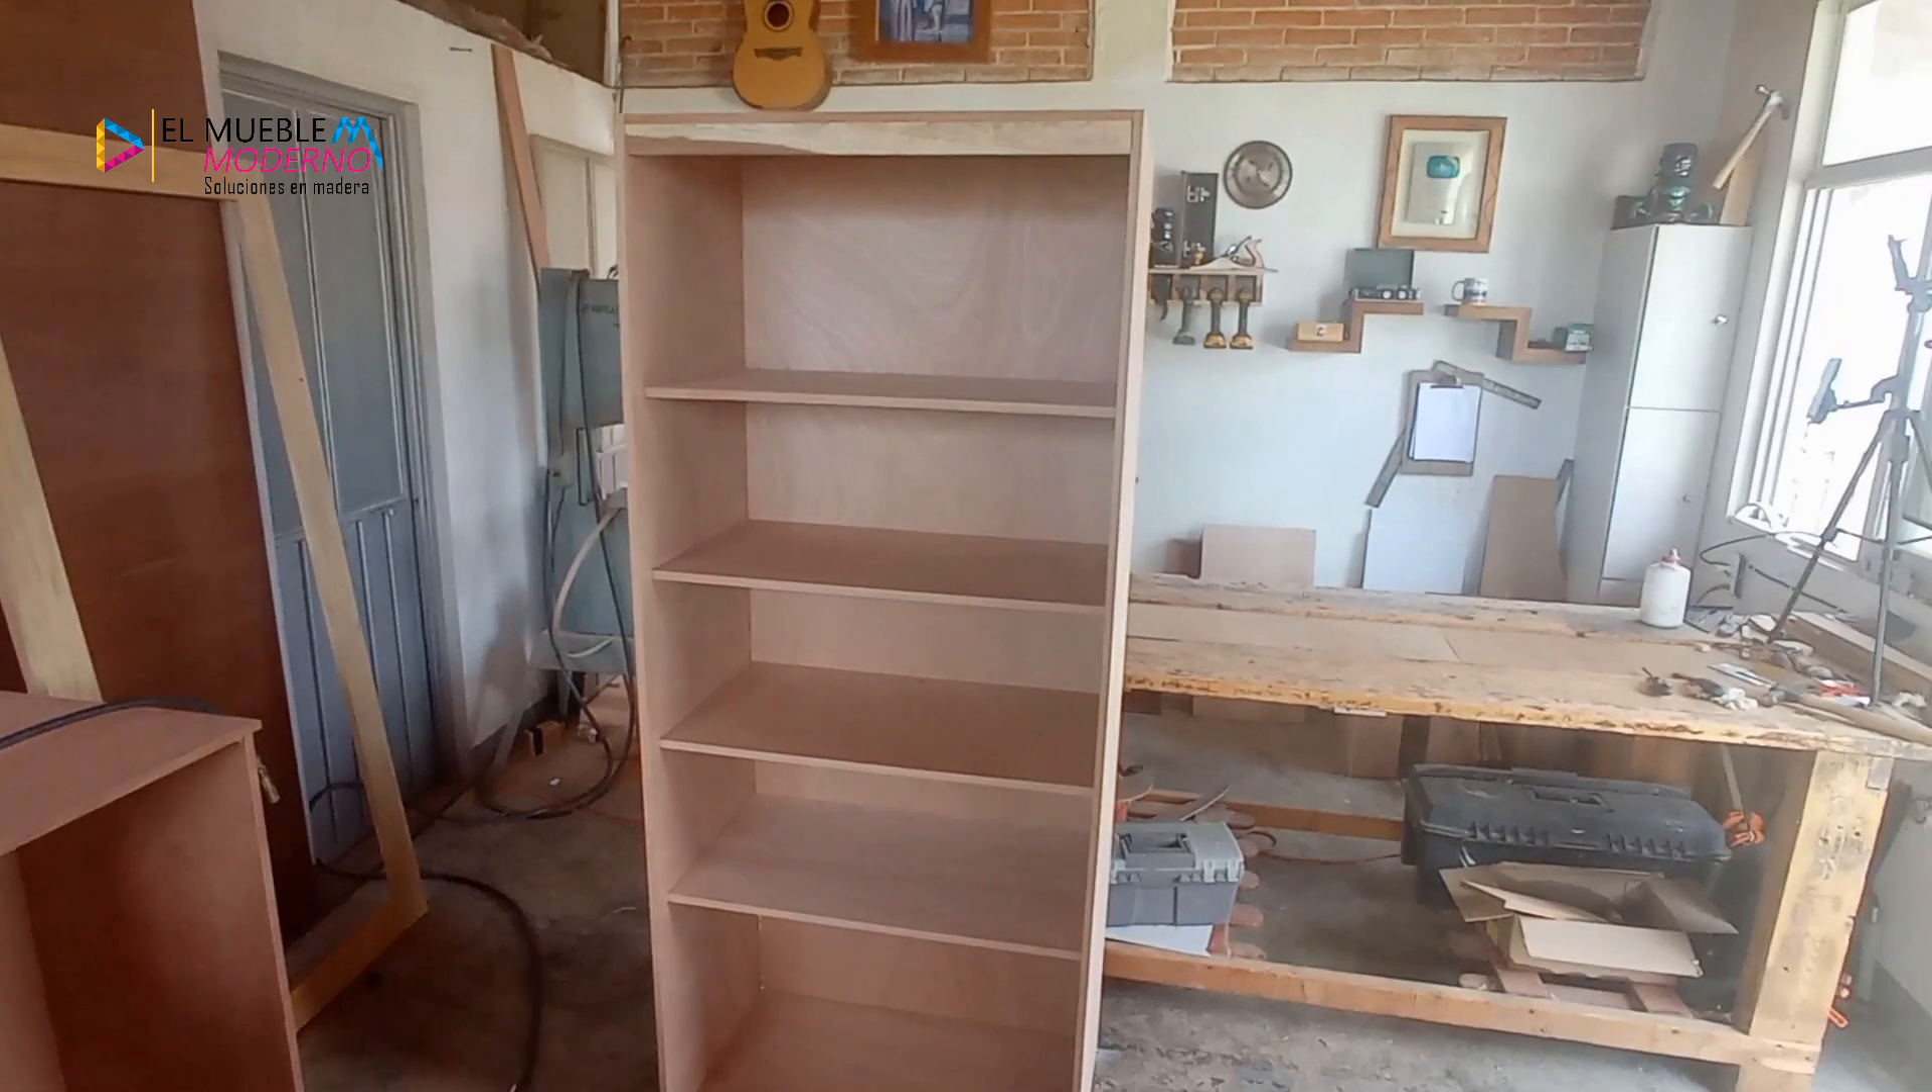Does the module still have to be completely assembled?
No.